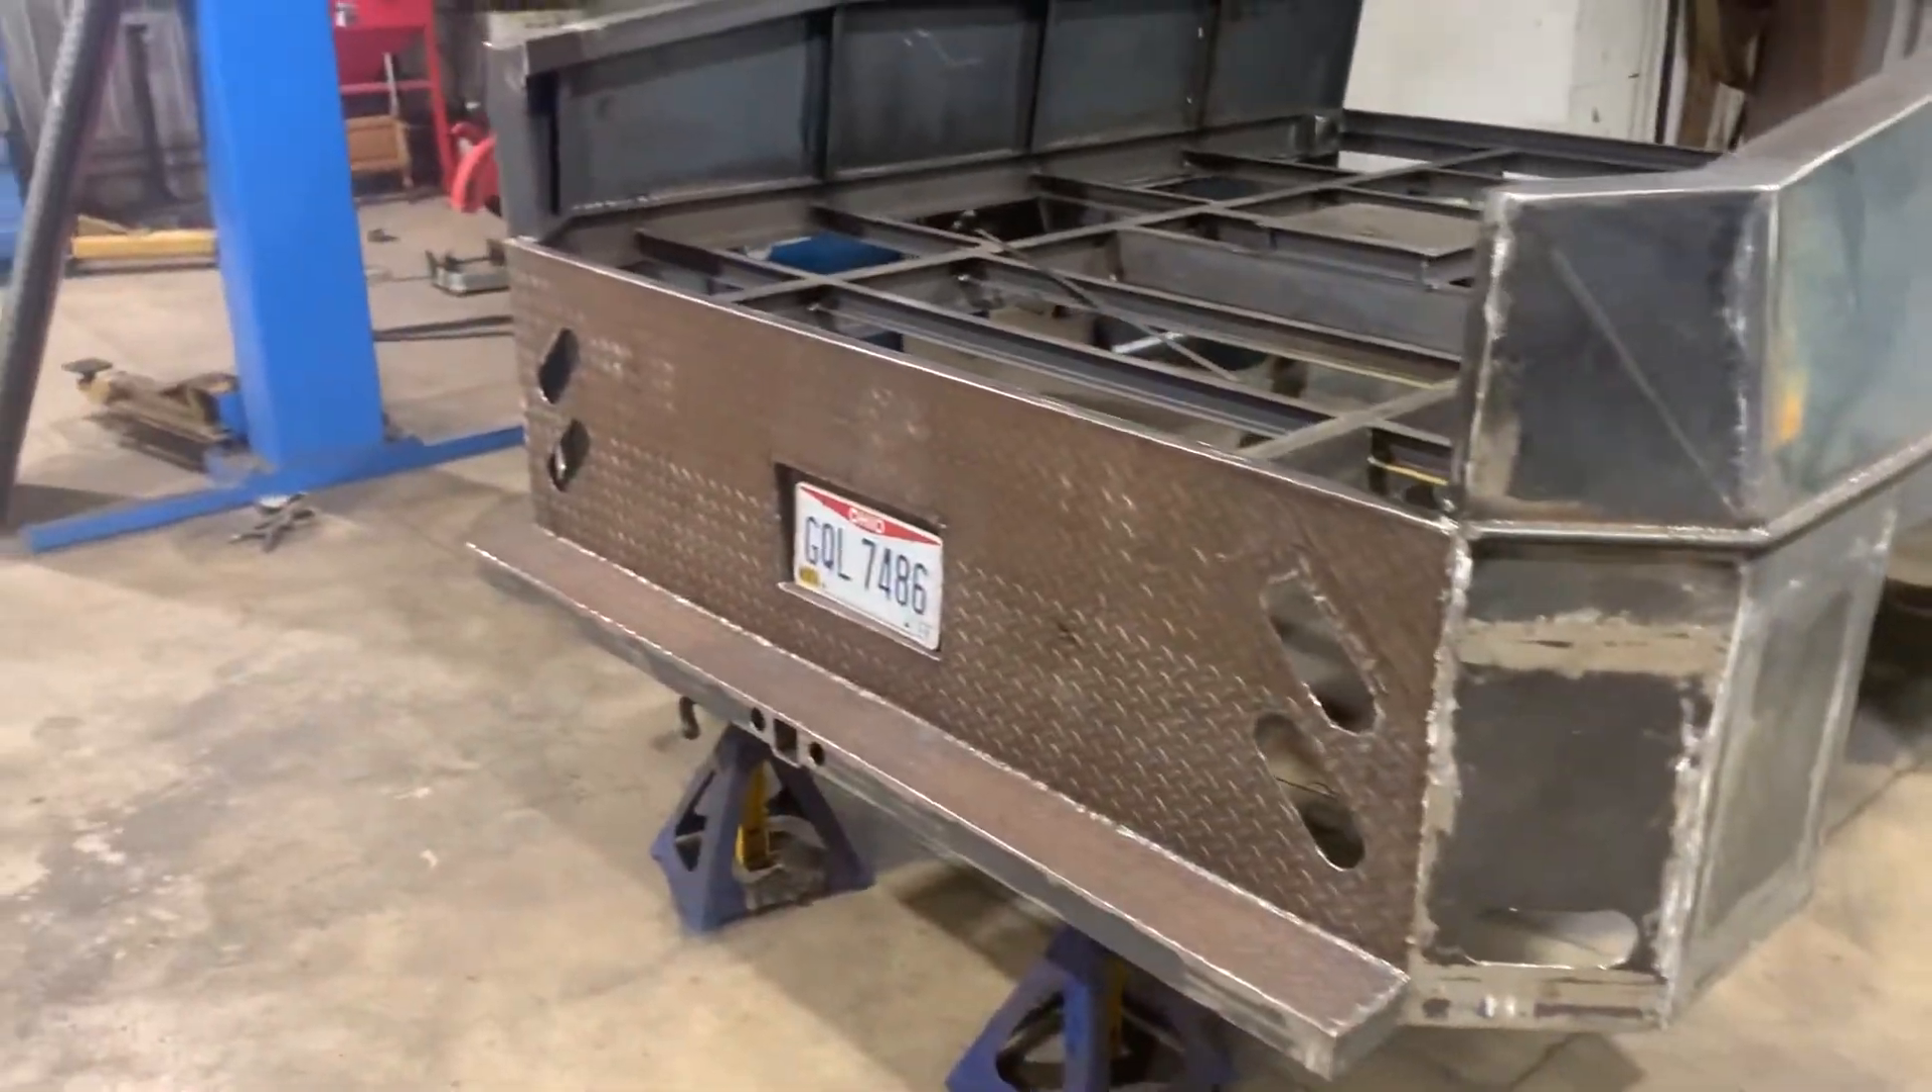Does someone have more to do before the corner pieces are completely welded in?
No.